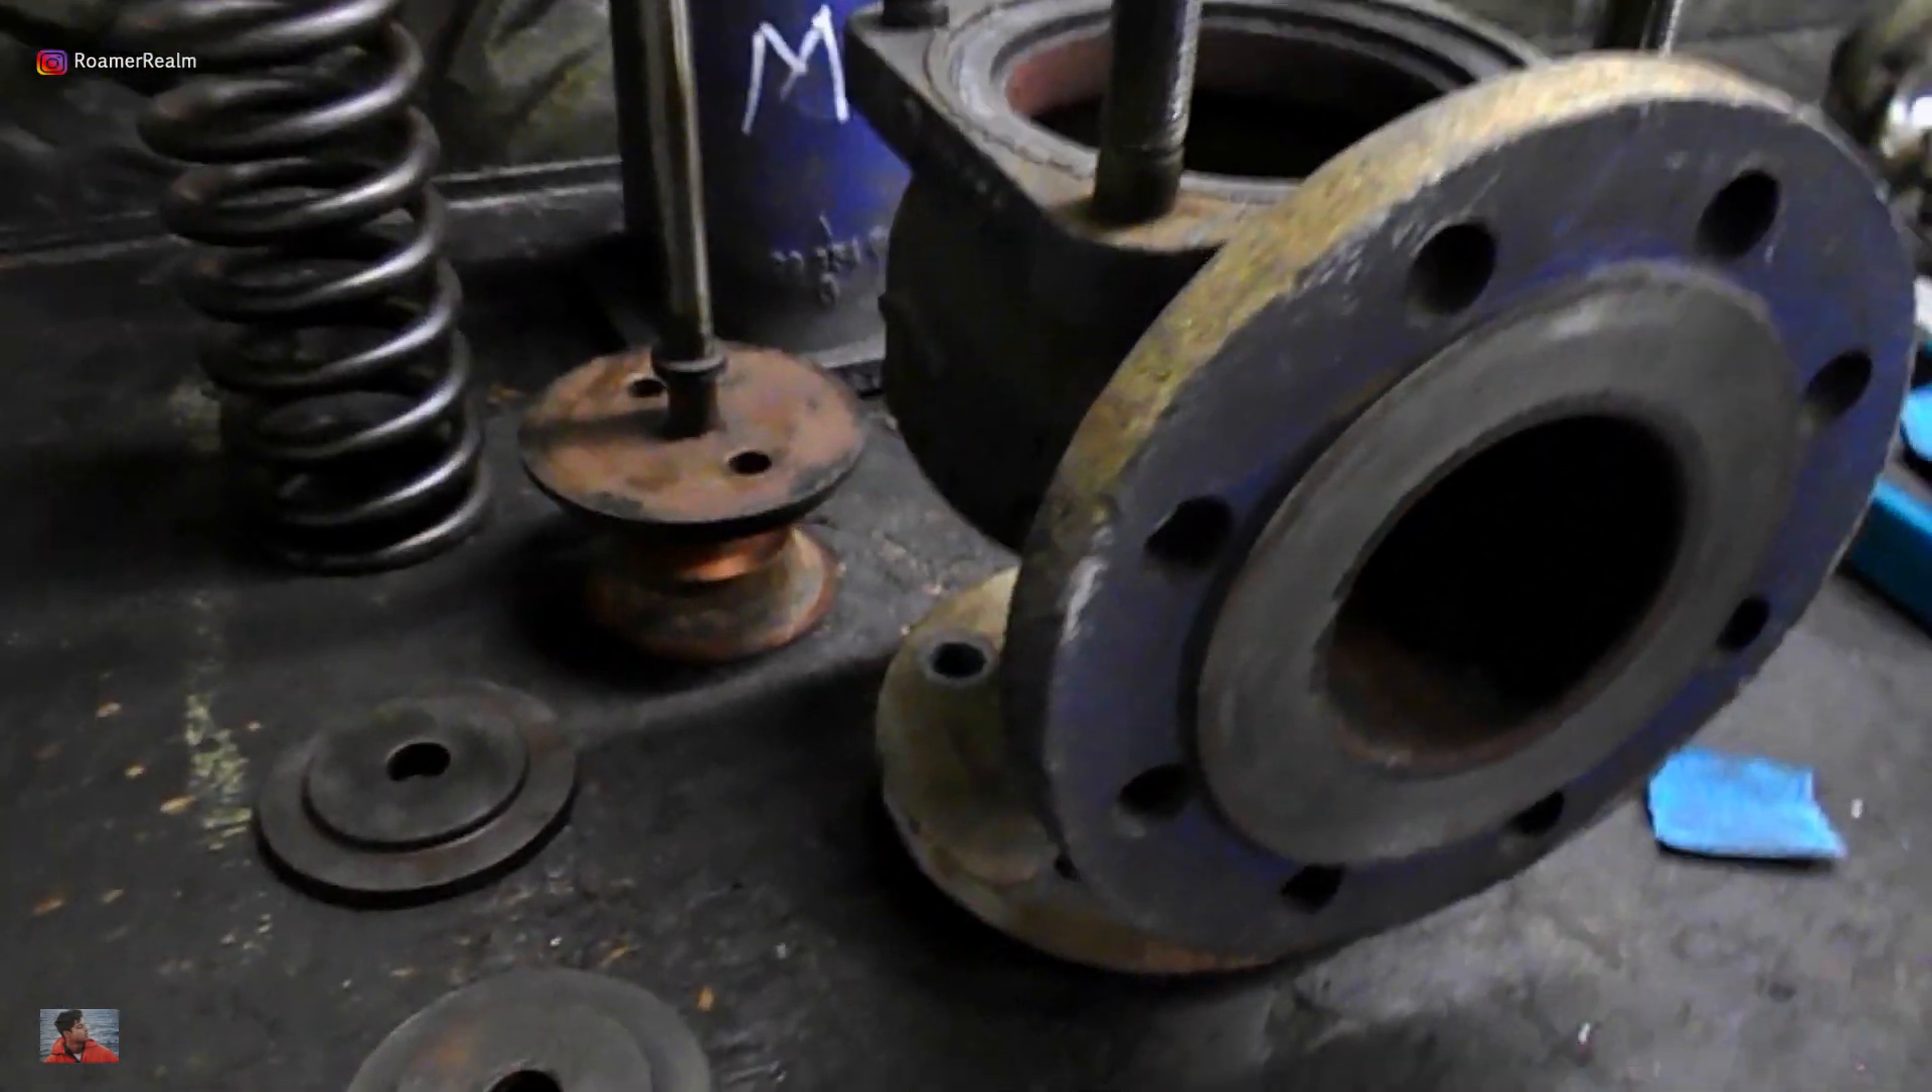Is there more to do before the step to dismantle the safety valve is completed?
No.